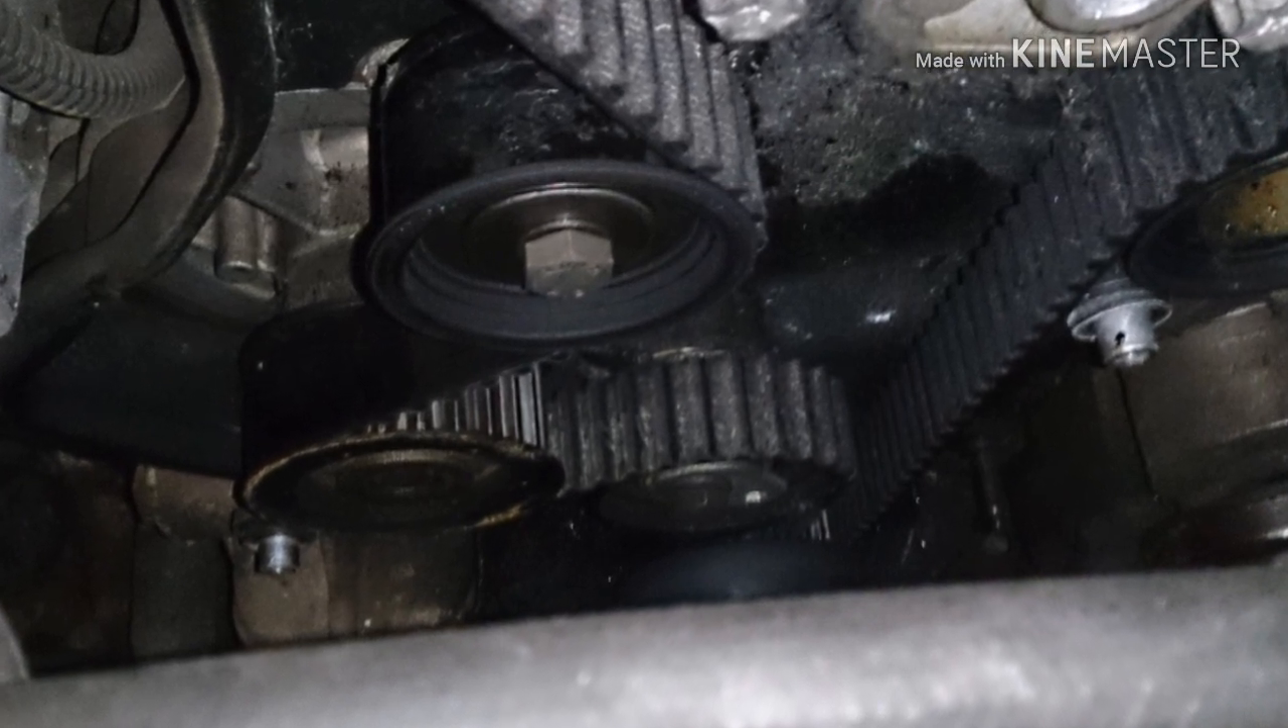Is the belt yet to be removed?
Yes.